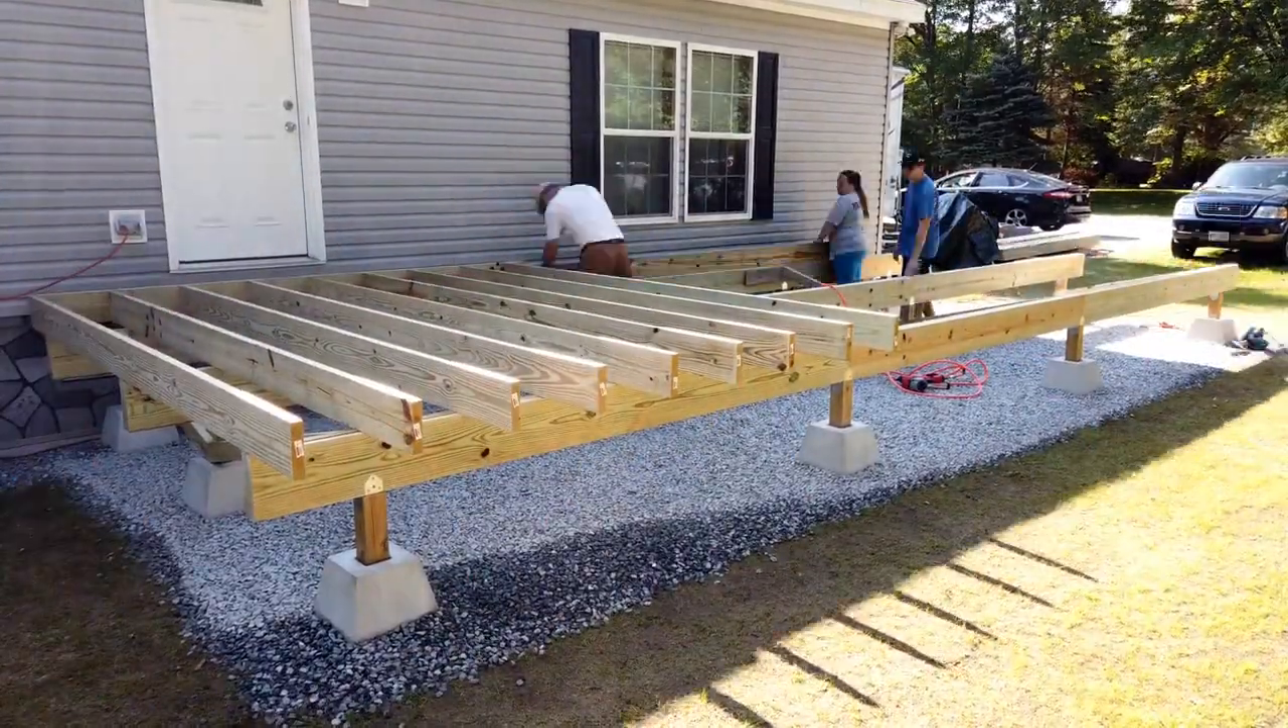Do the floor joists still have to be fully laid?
Yes.